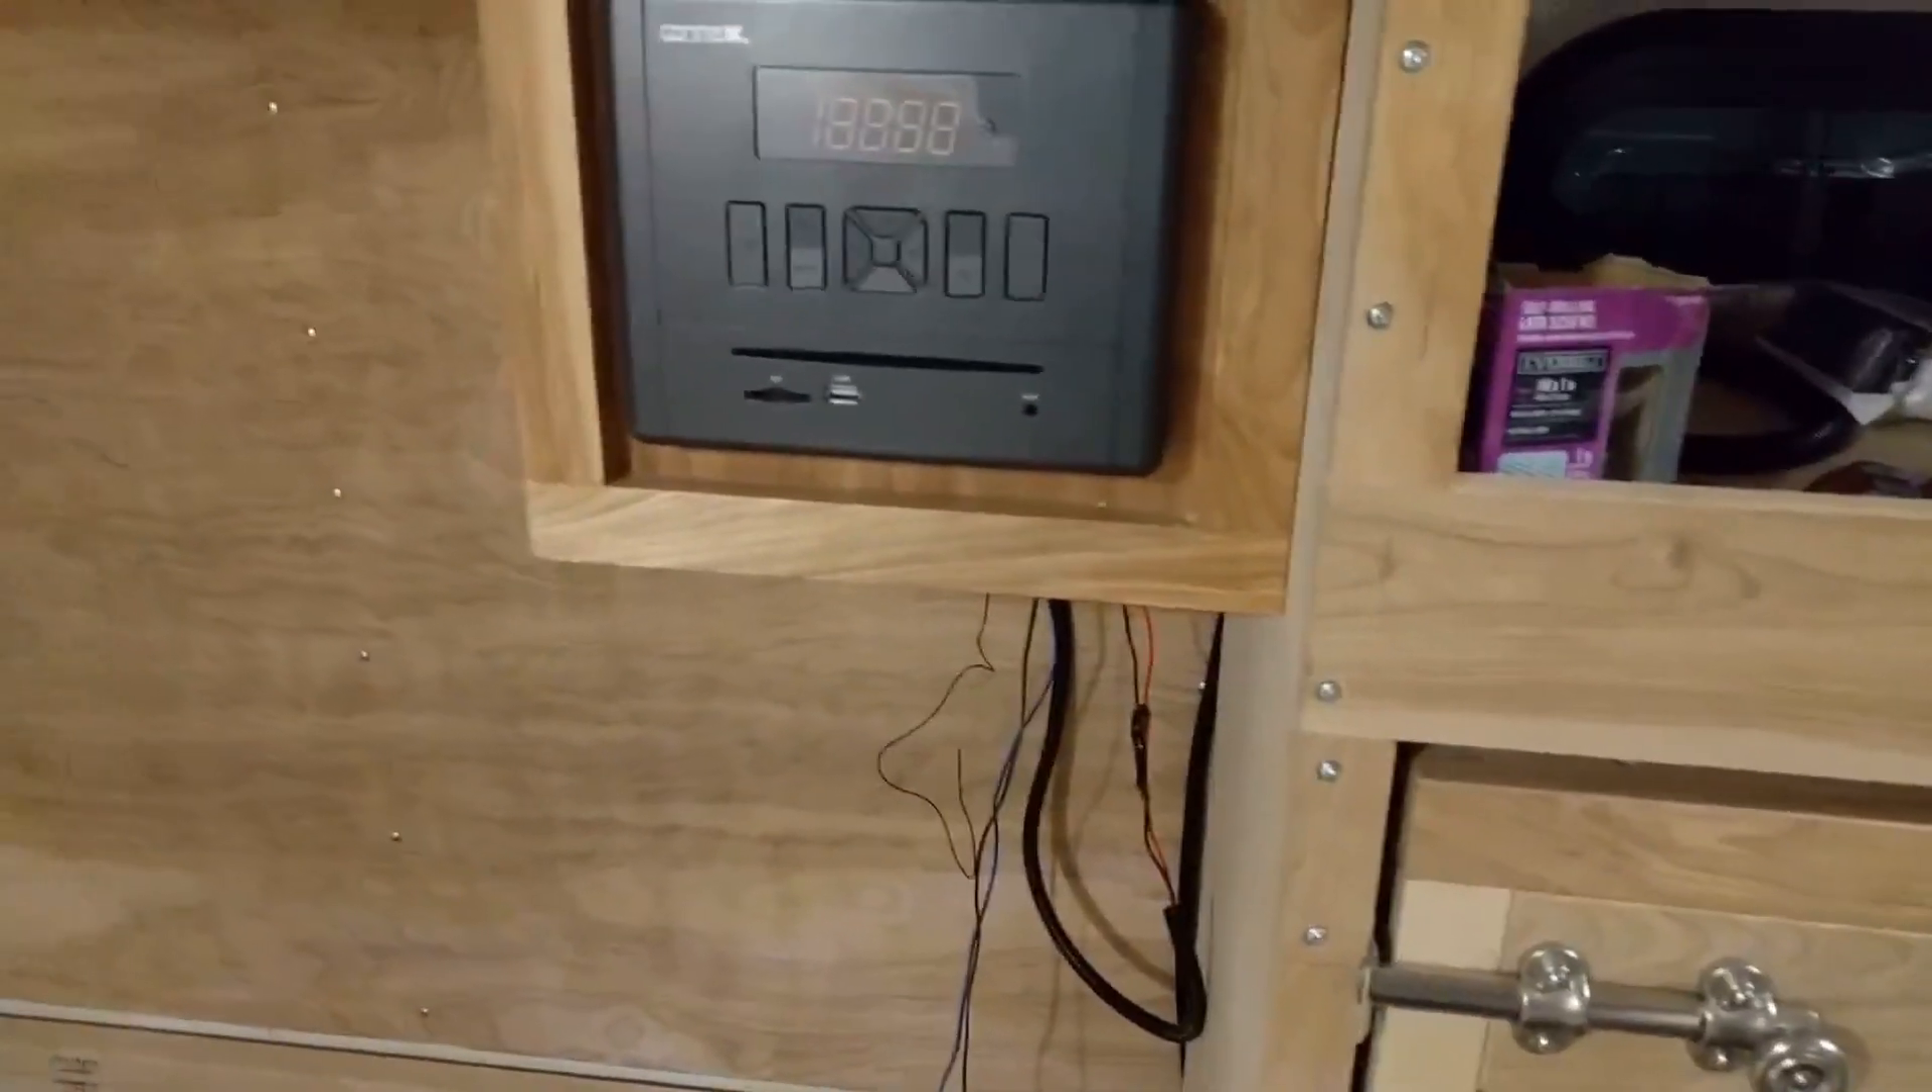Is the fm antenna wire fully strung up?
No.